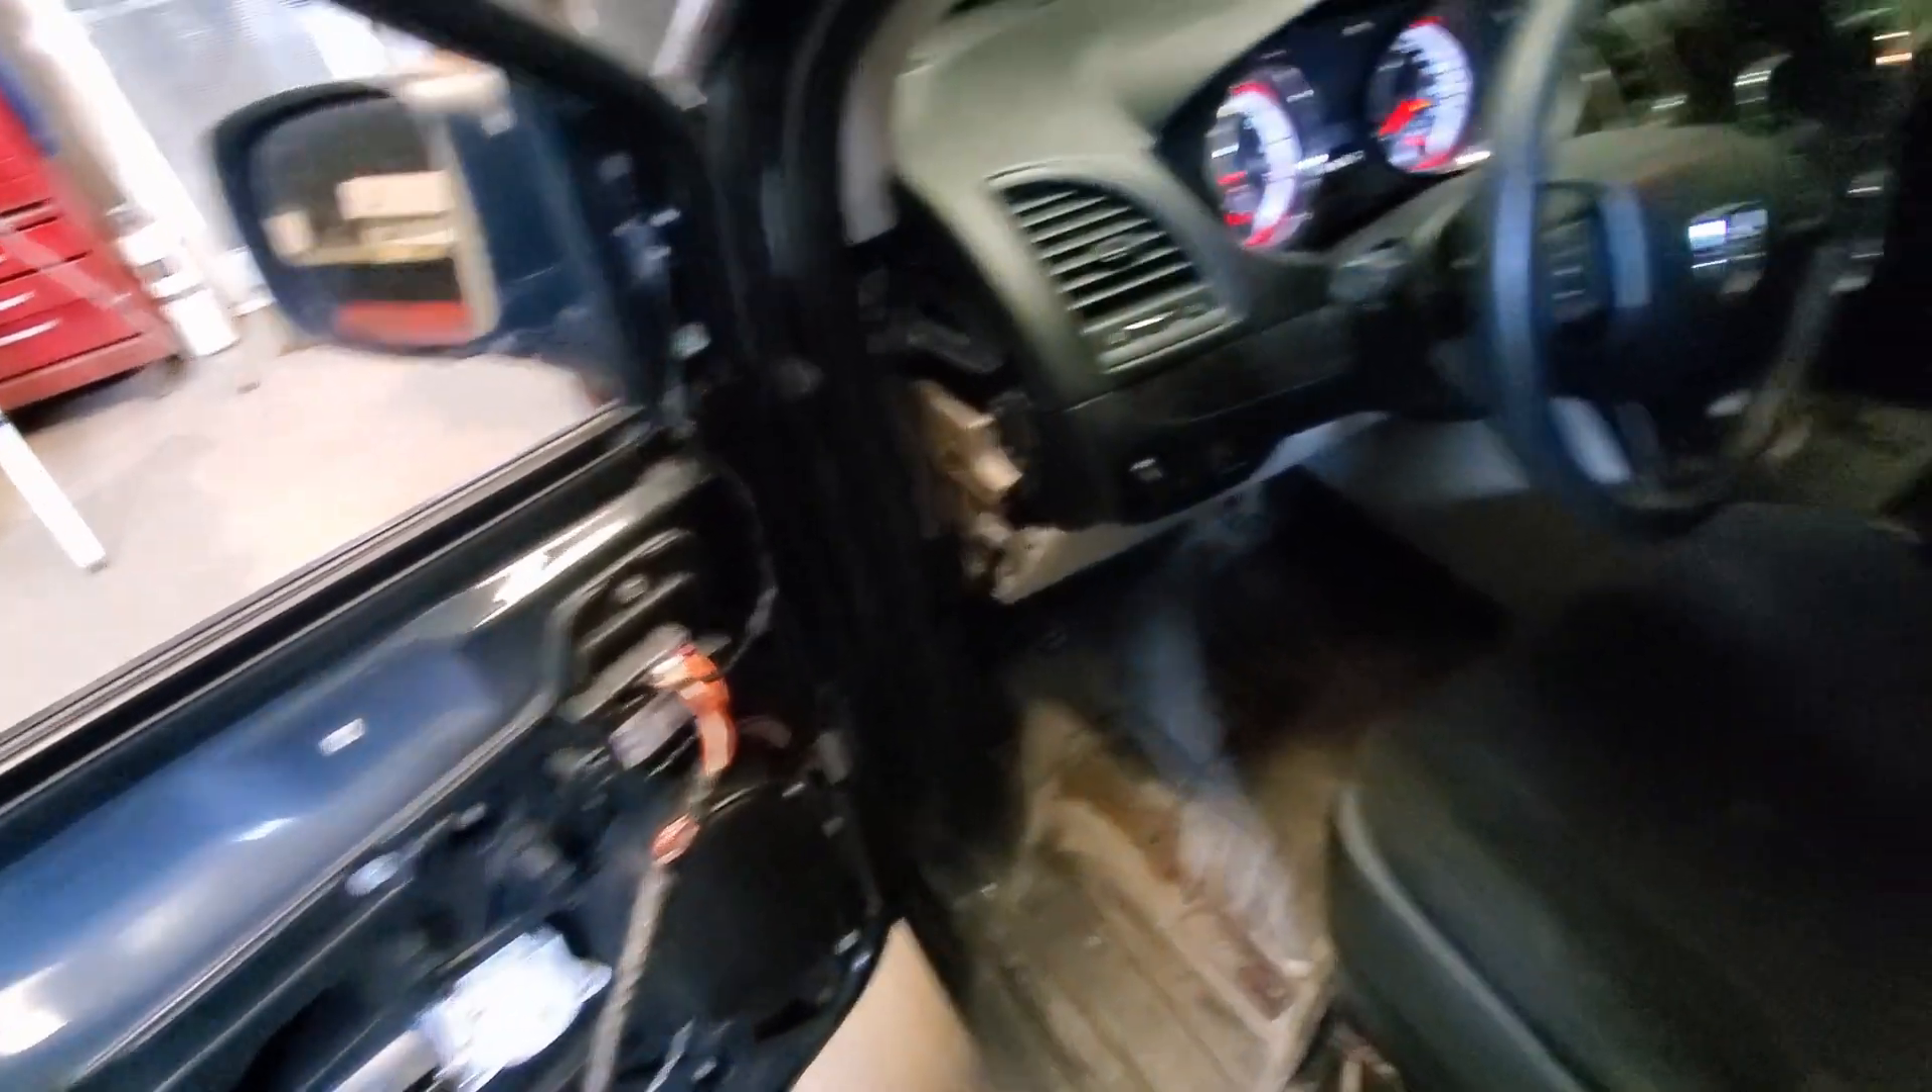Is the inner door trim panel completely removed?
Yes.